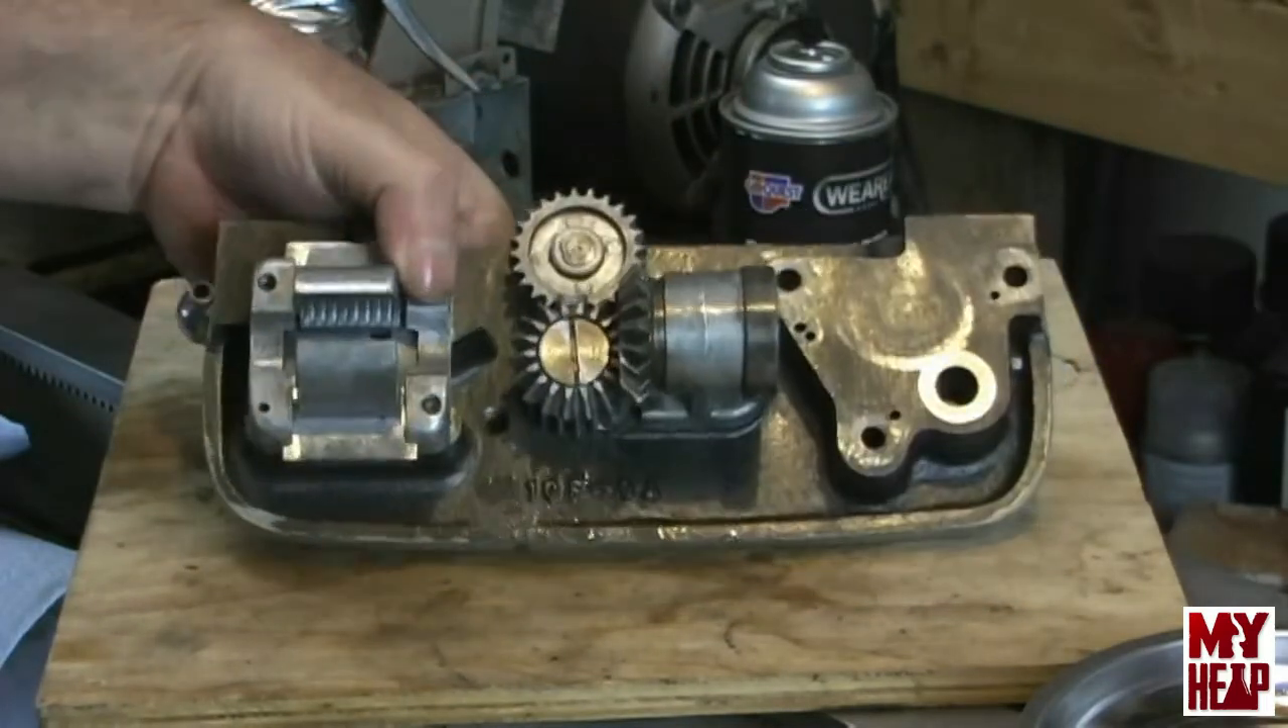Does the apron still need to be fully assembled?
Yes.